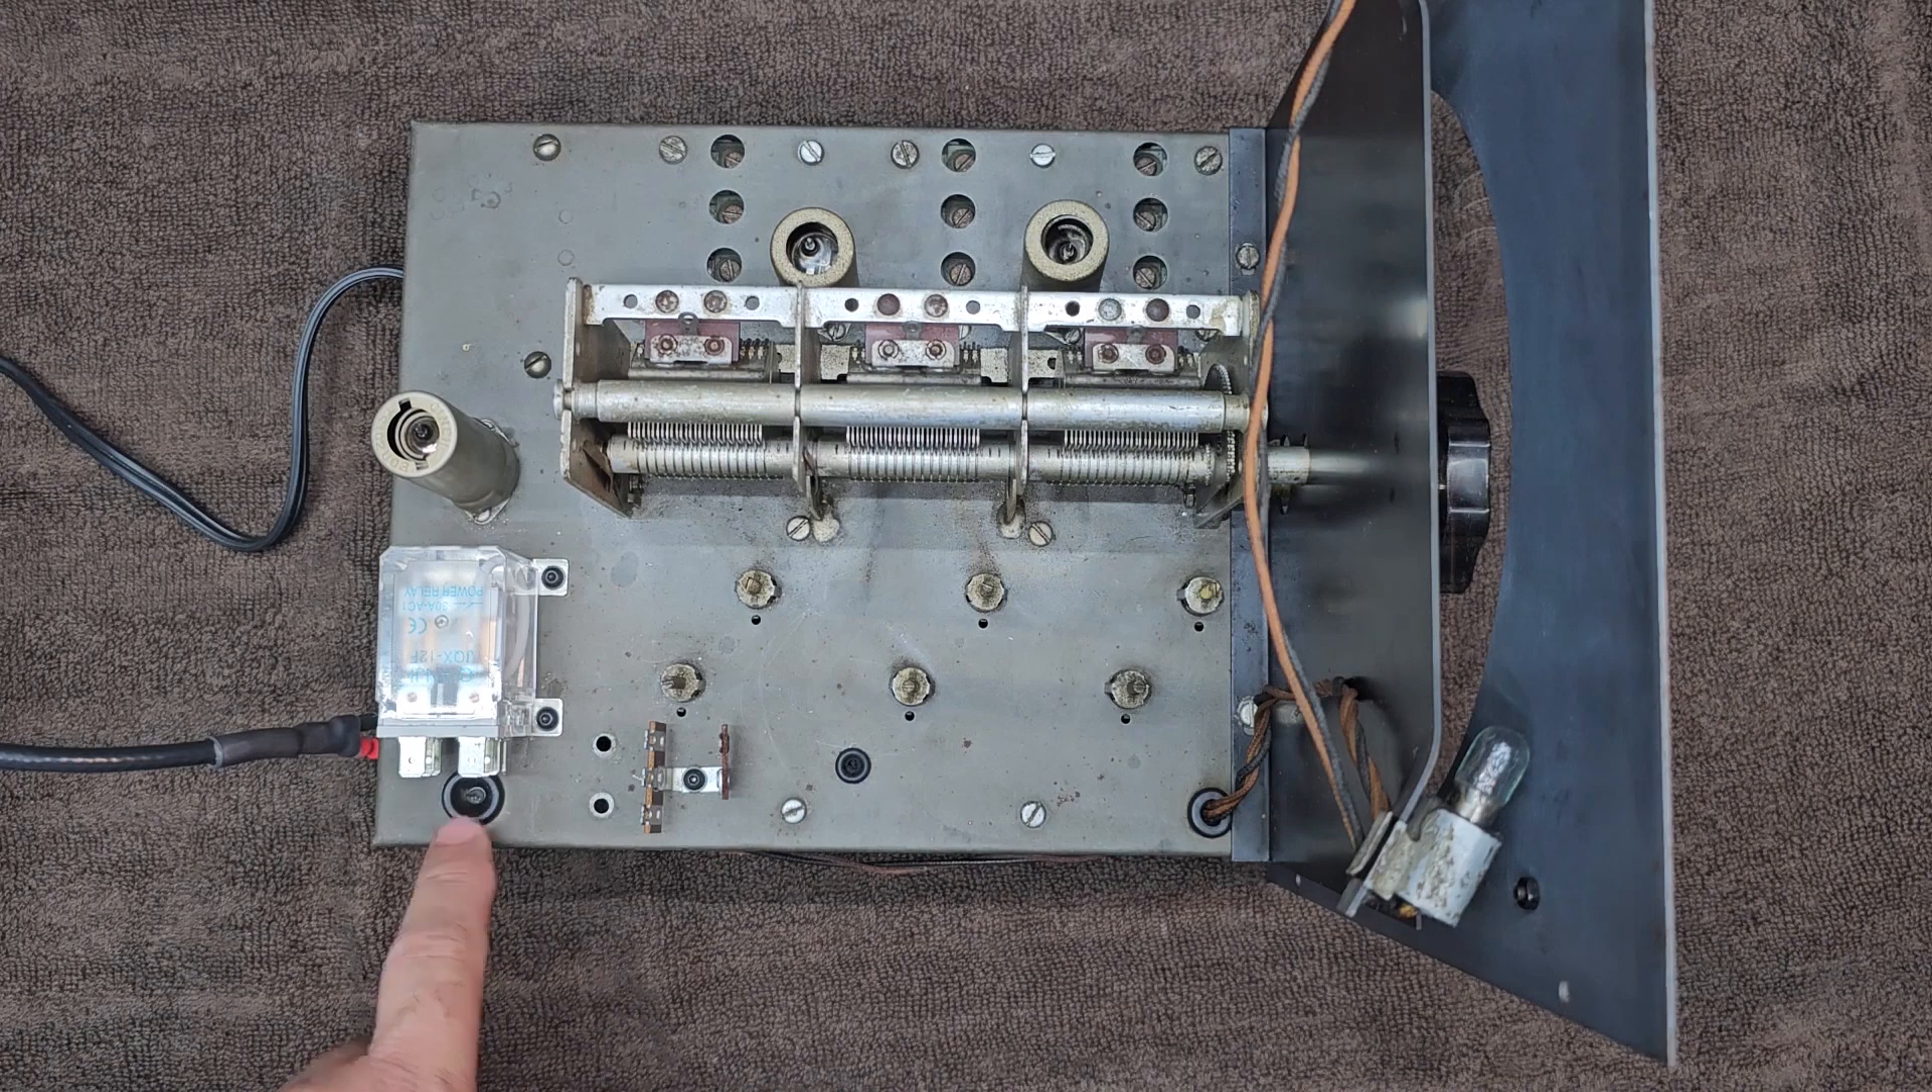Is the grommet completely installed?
Yes.